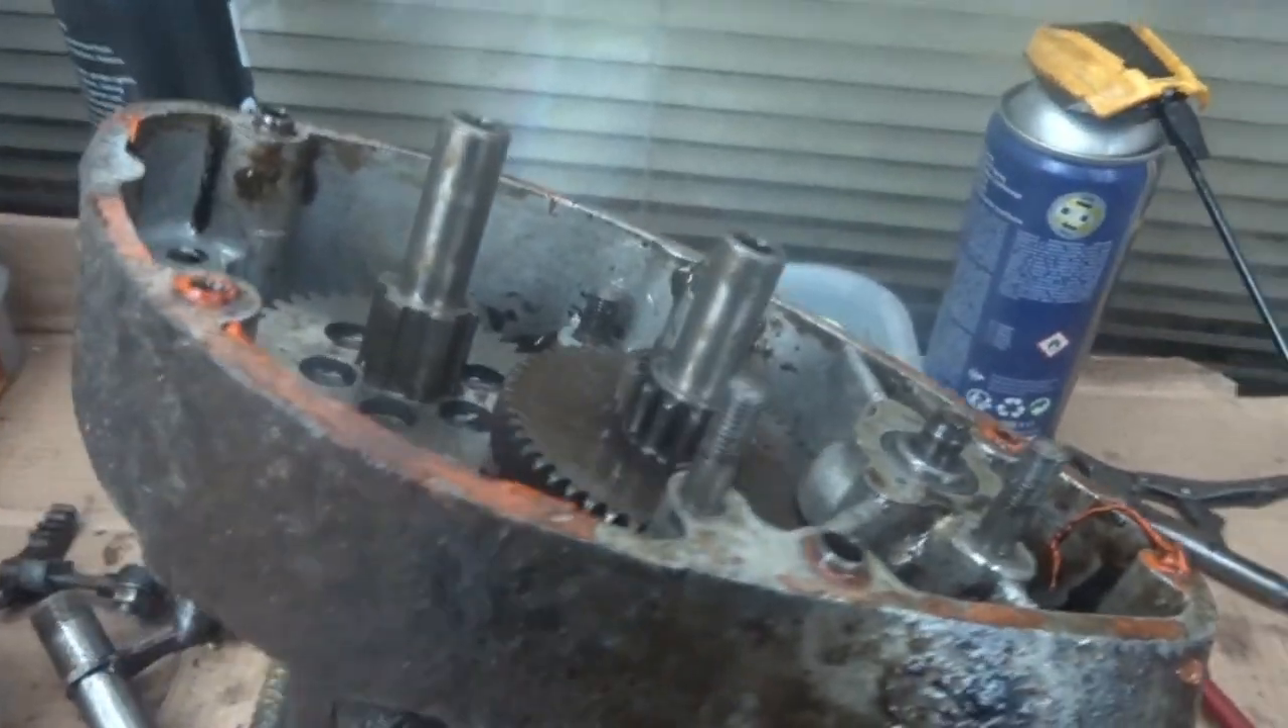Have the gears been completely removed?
No.